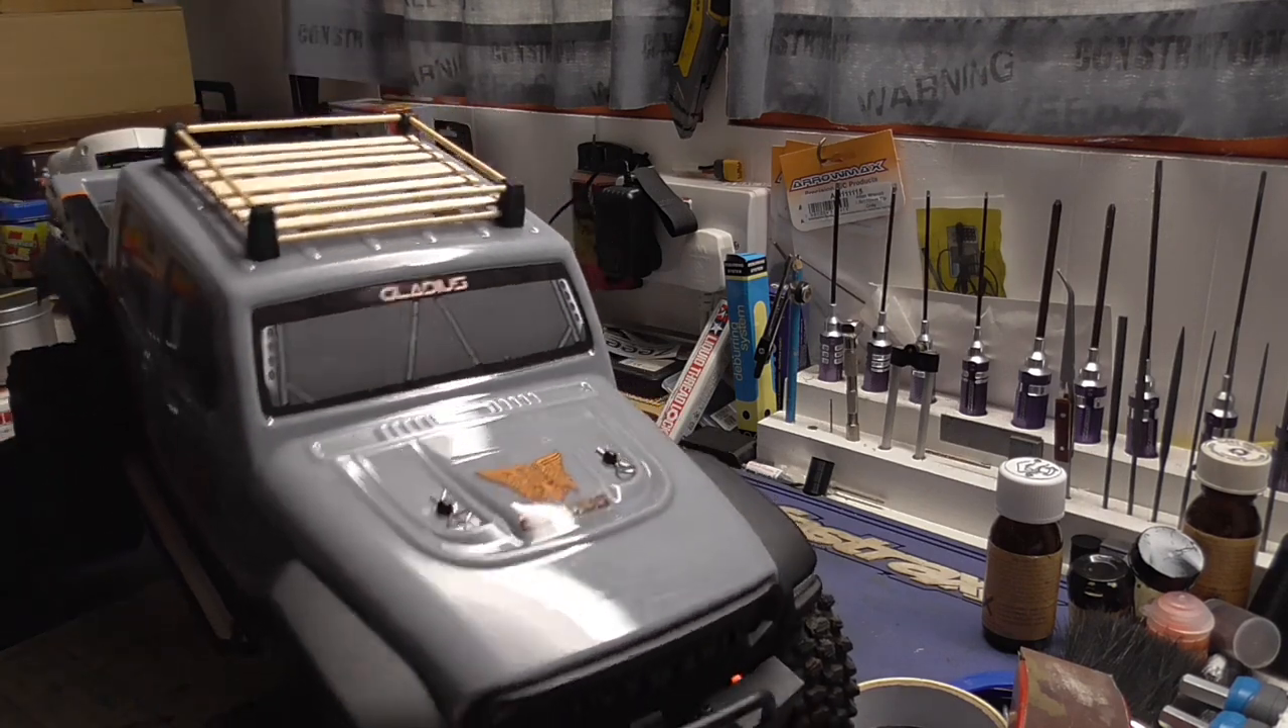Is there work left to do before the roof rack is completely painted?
Yes.